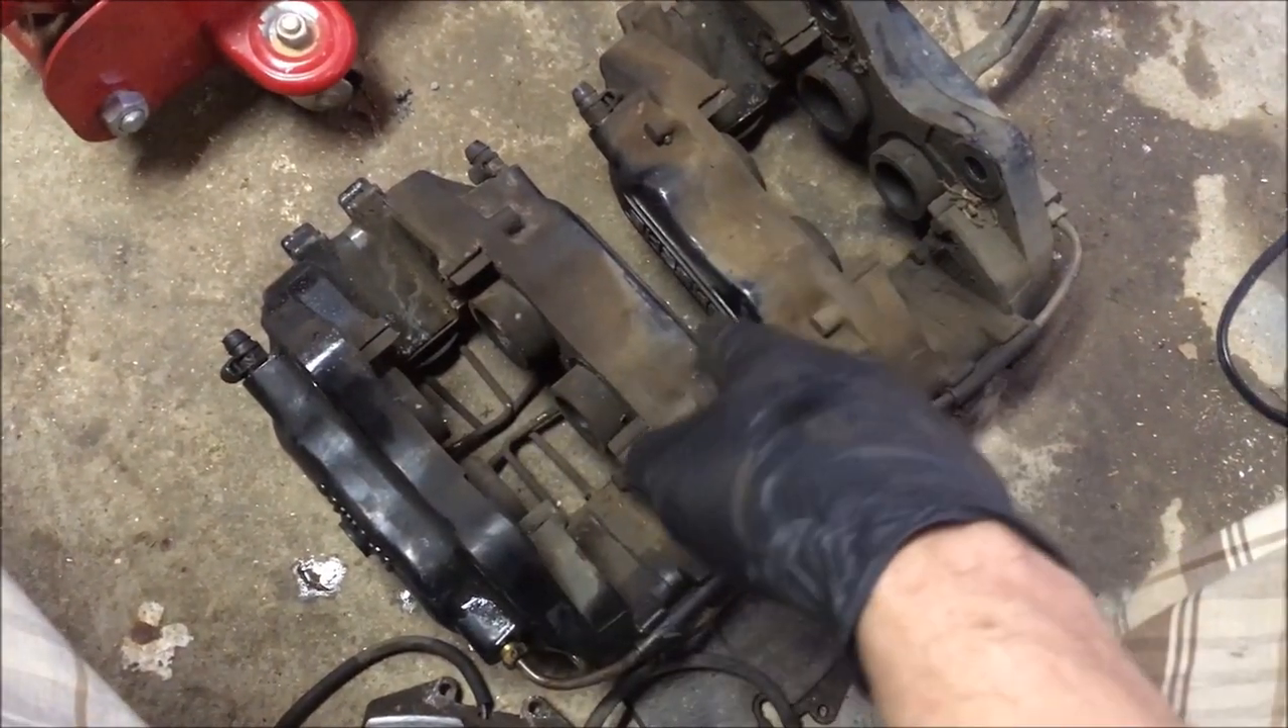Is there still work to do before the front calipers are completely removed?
No.